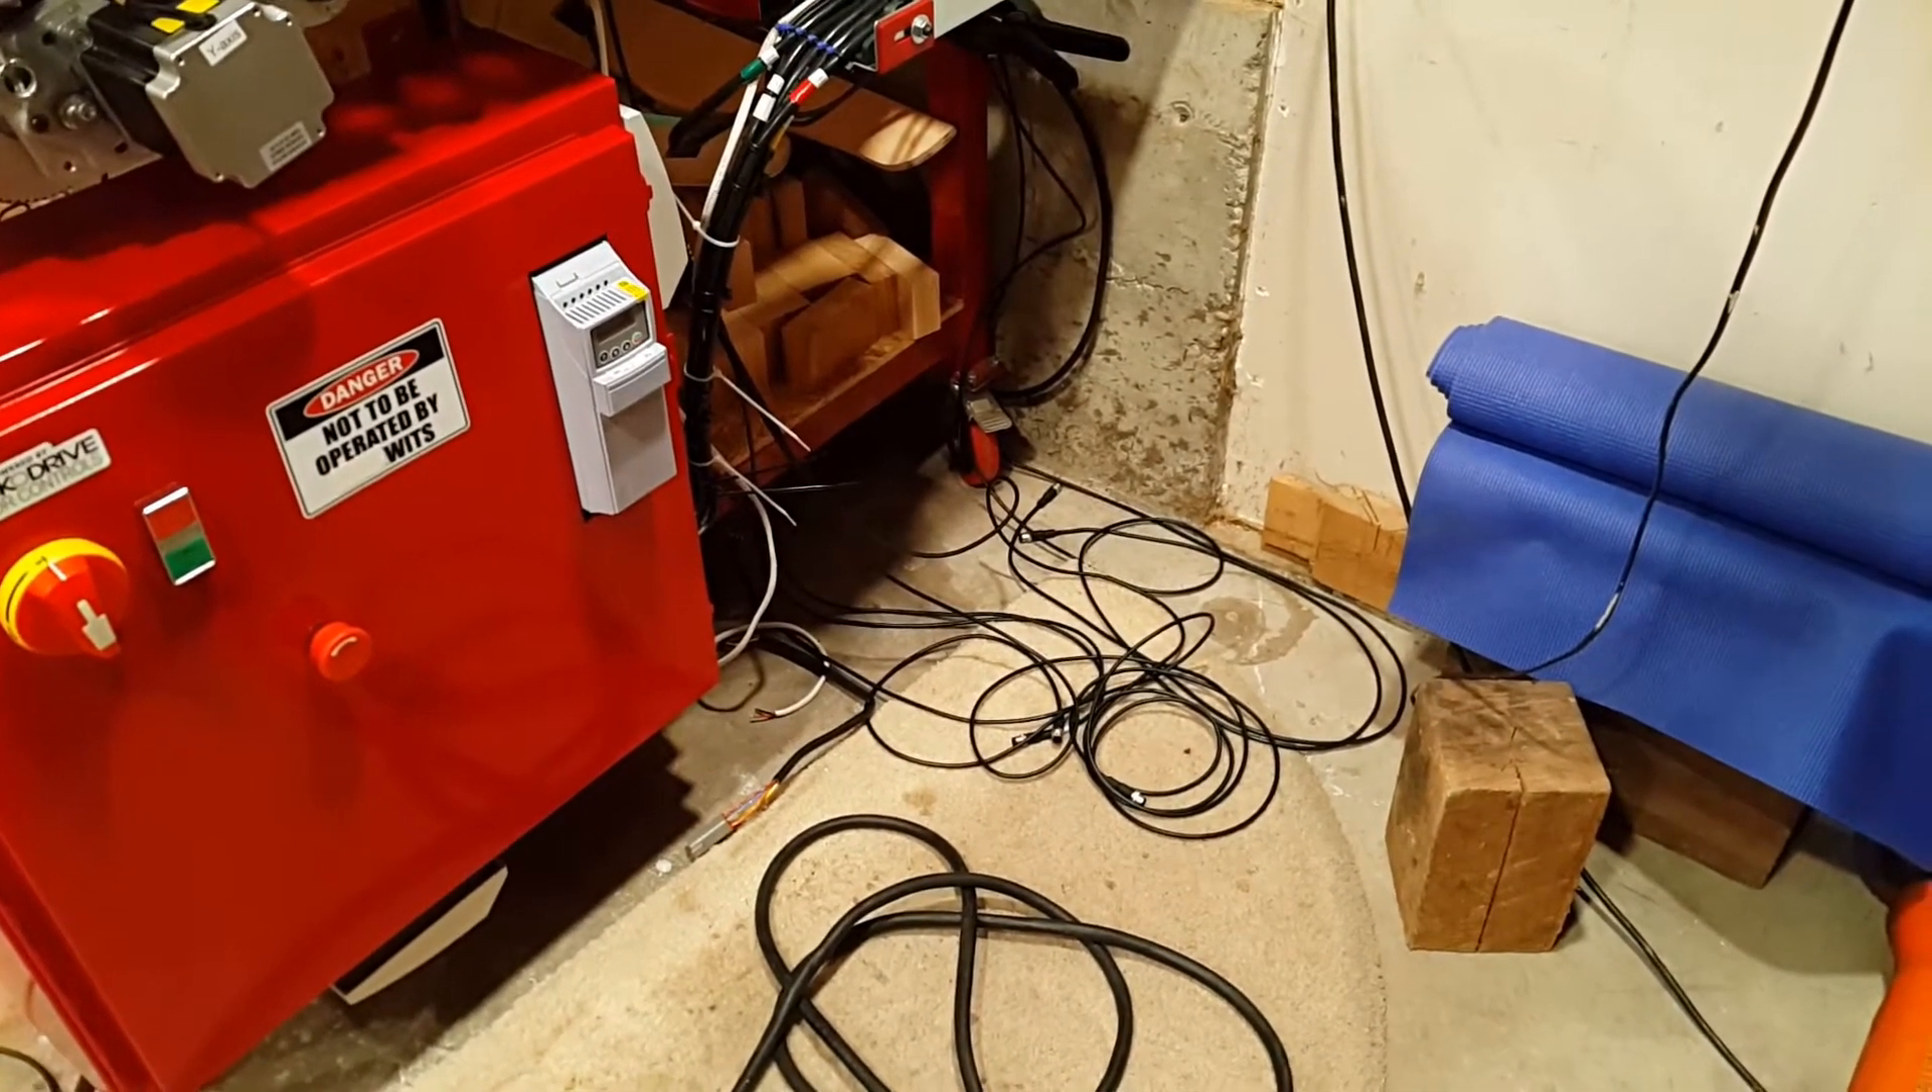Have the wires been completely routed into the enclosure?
No.